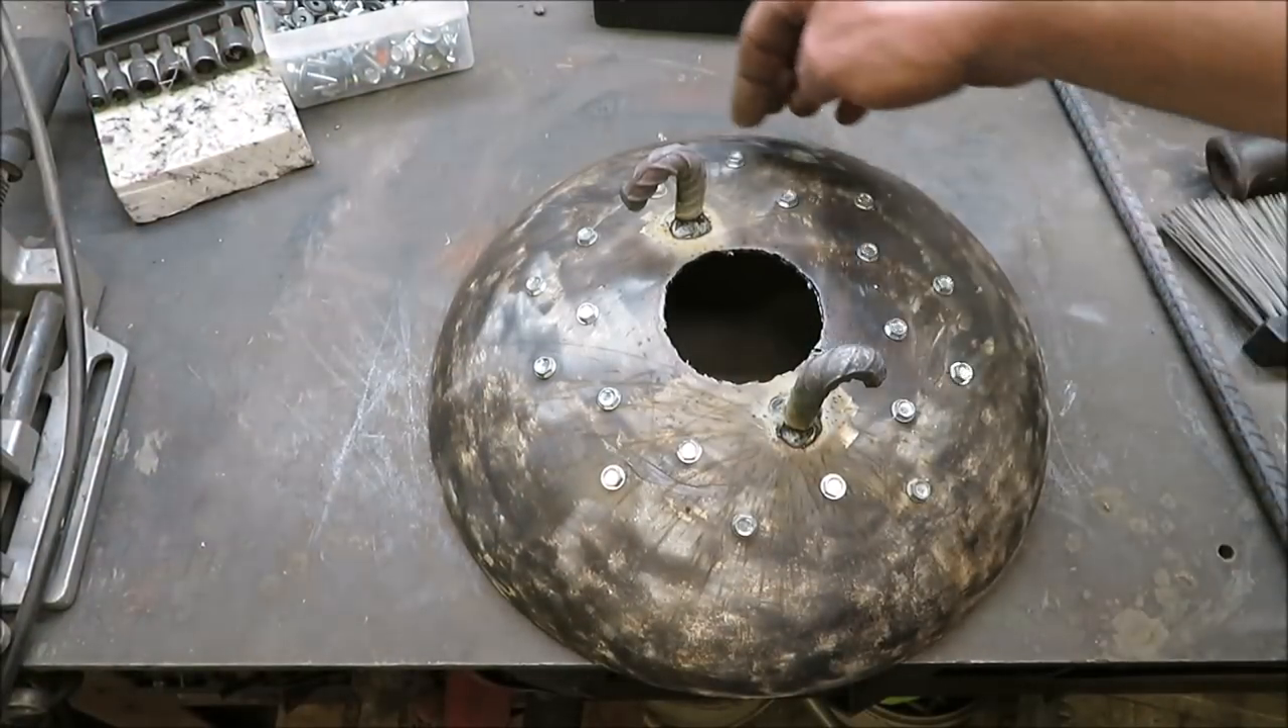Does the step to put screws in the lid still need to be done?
No.